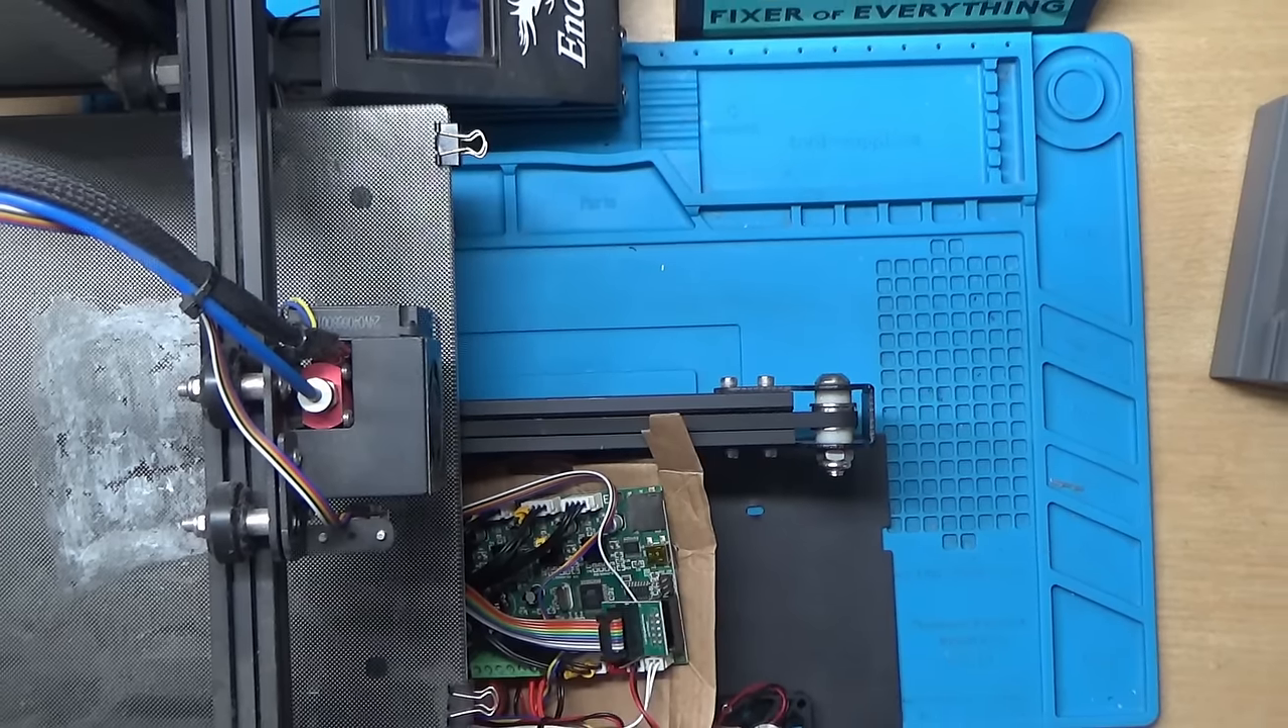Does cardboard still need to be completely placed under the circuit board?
No.